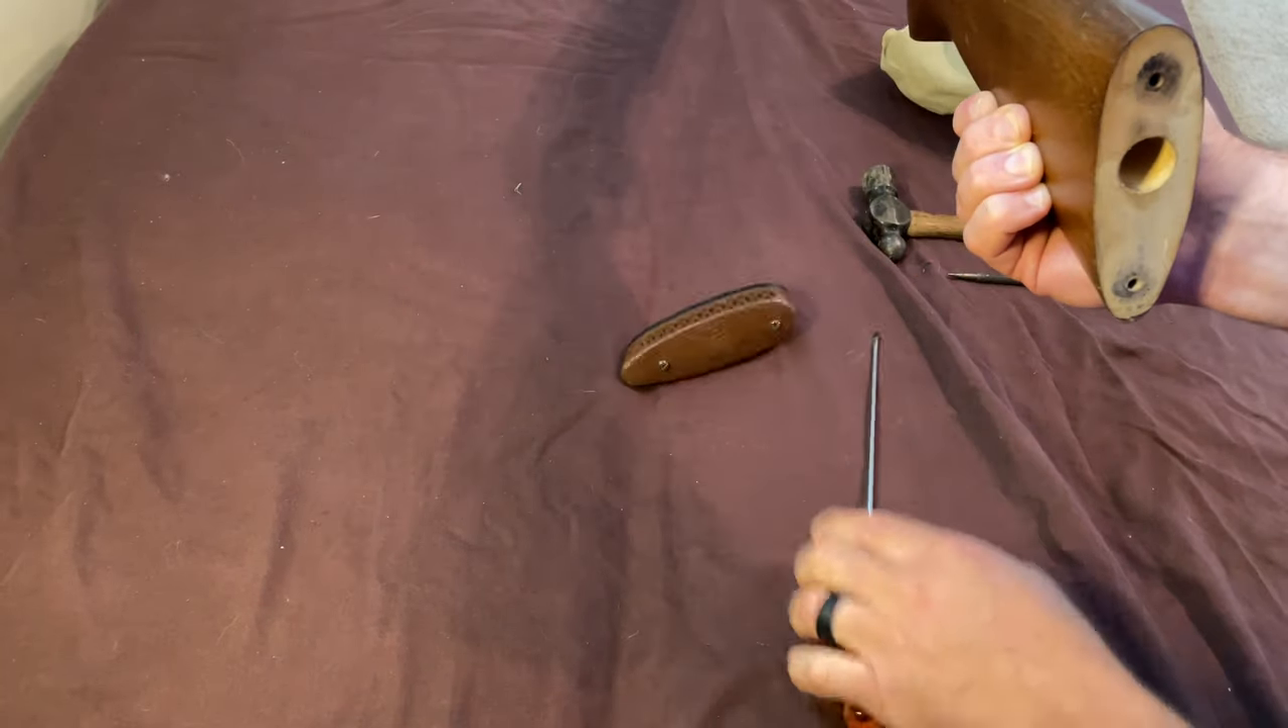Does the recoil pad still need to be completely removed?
No.